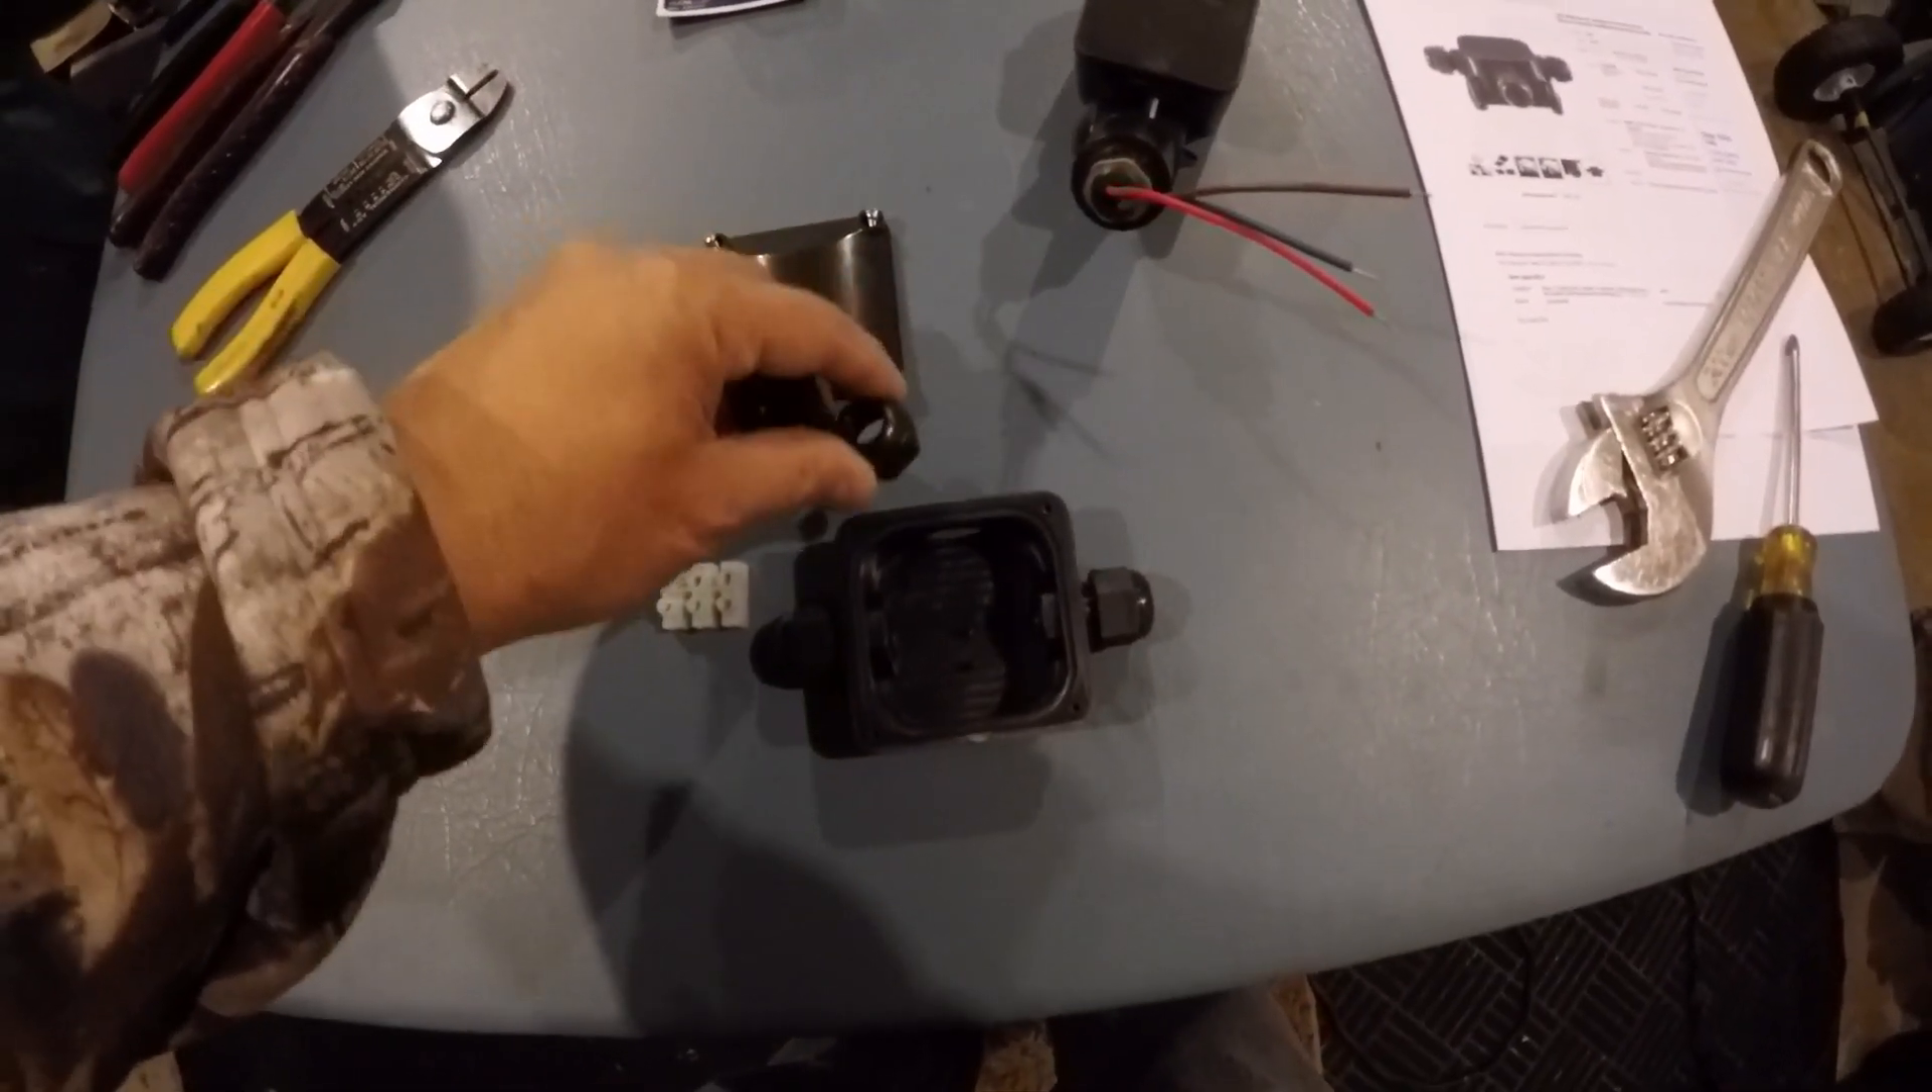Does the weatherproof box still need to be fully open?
No.